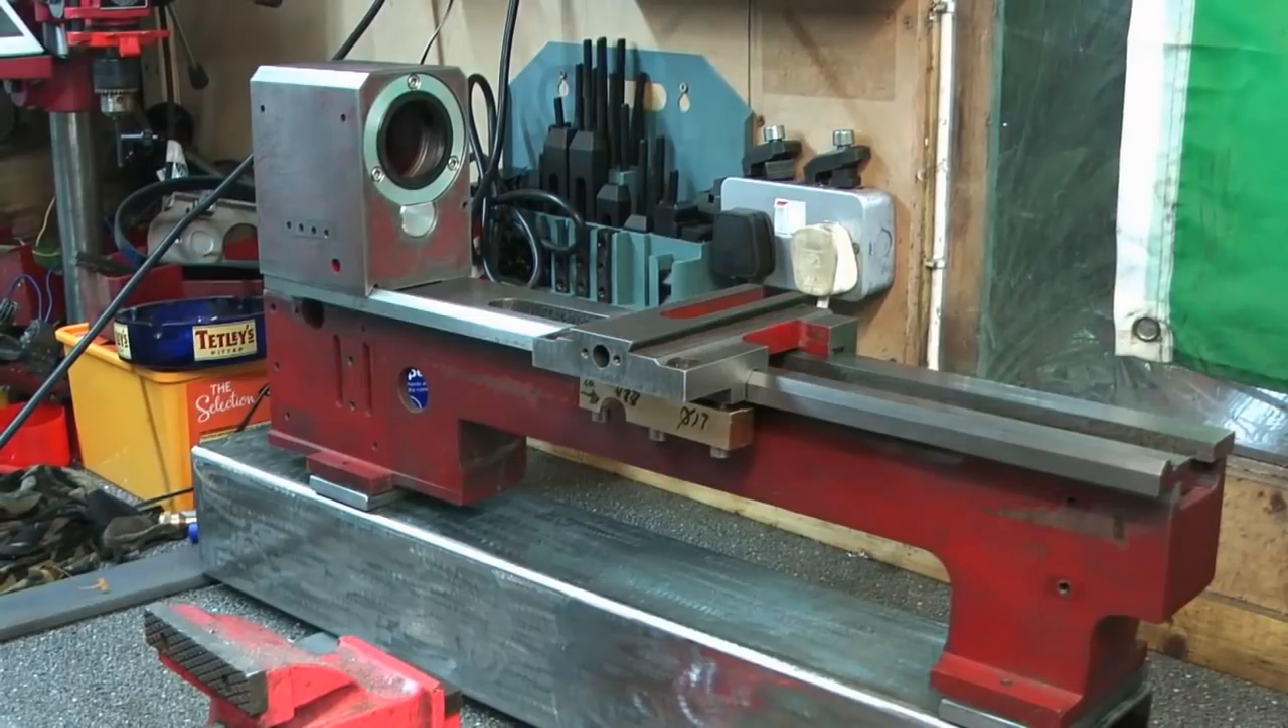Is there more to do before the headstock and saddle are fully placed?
No.